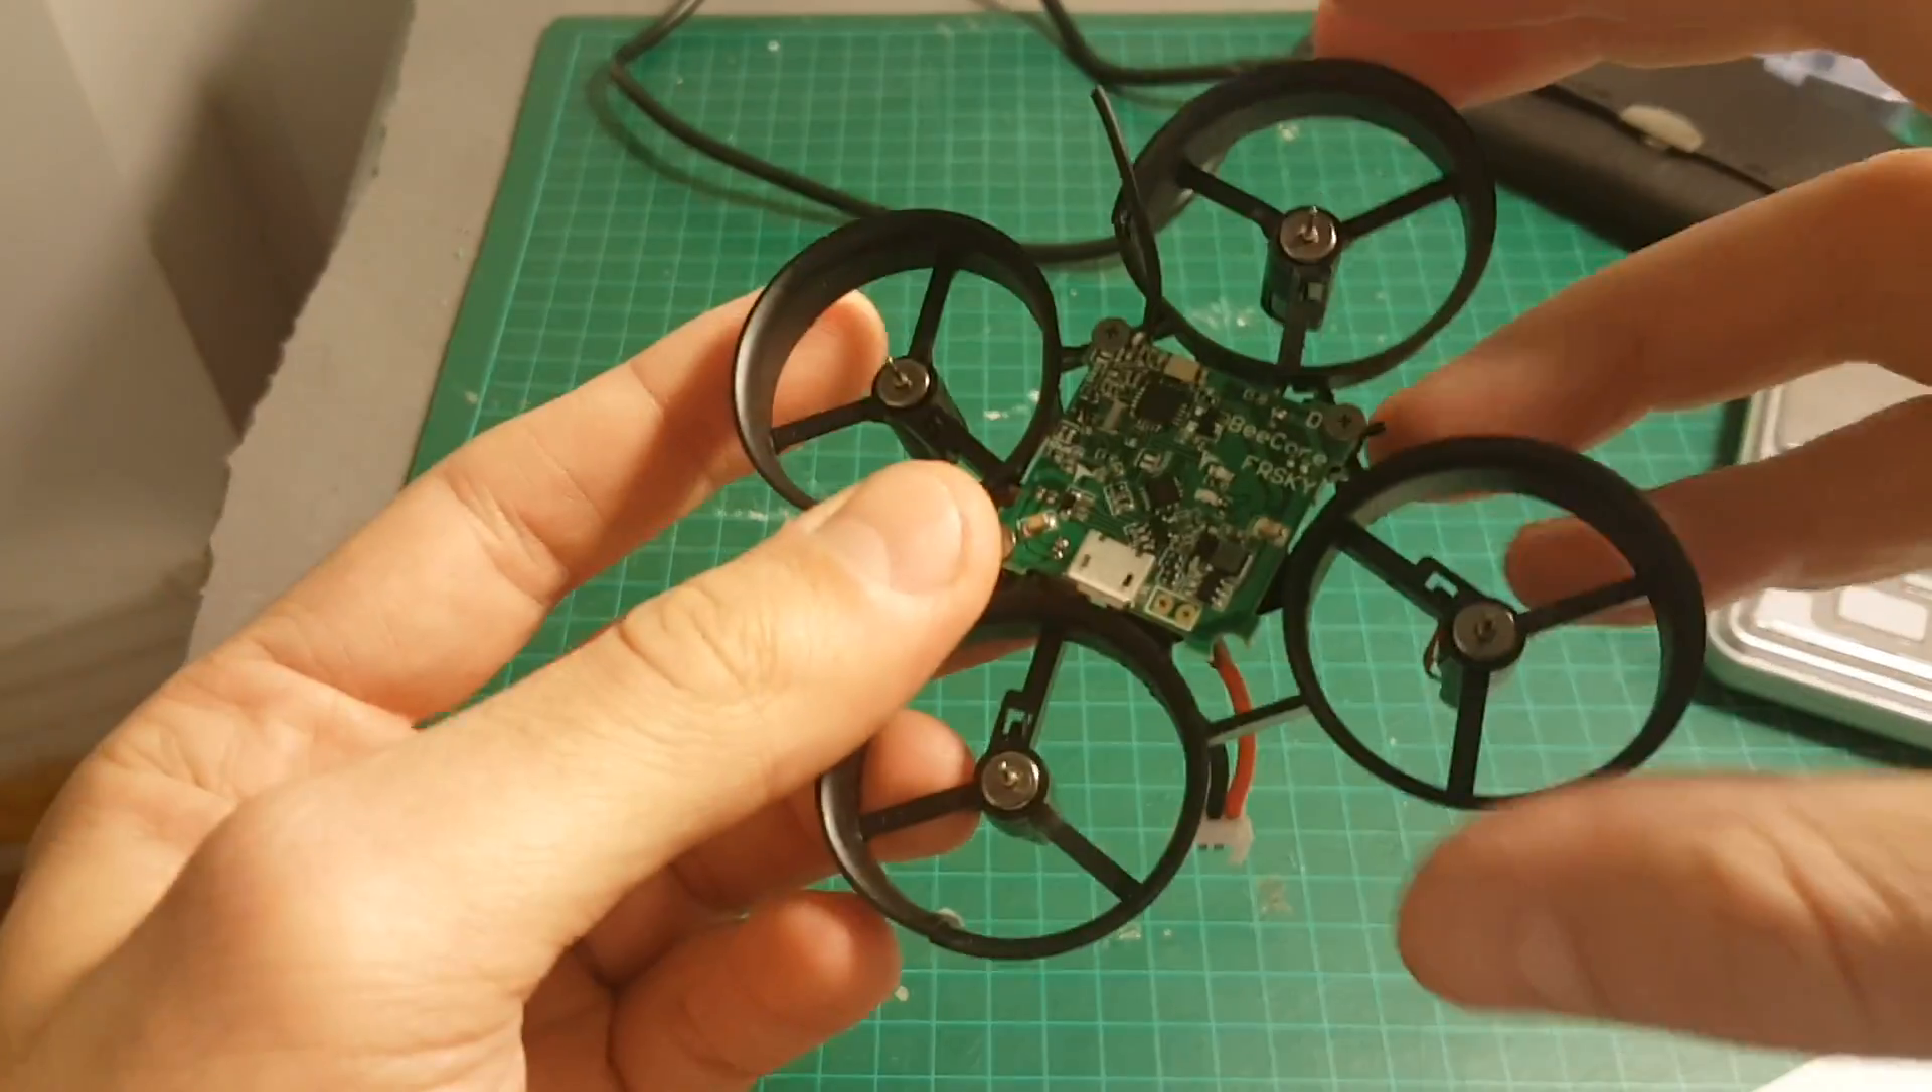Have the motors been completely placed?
Yes.